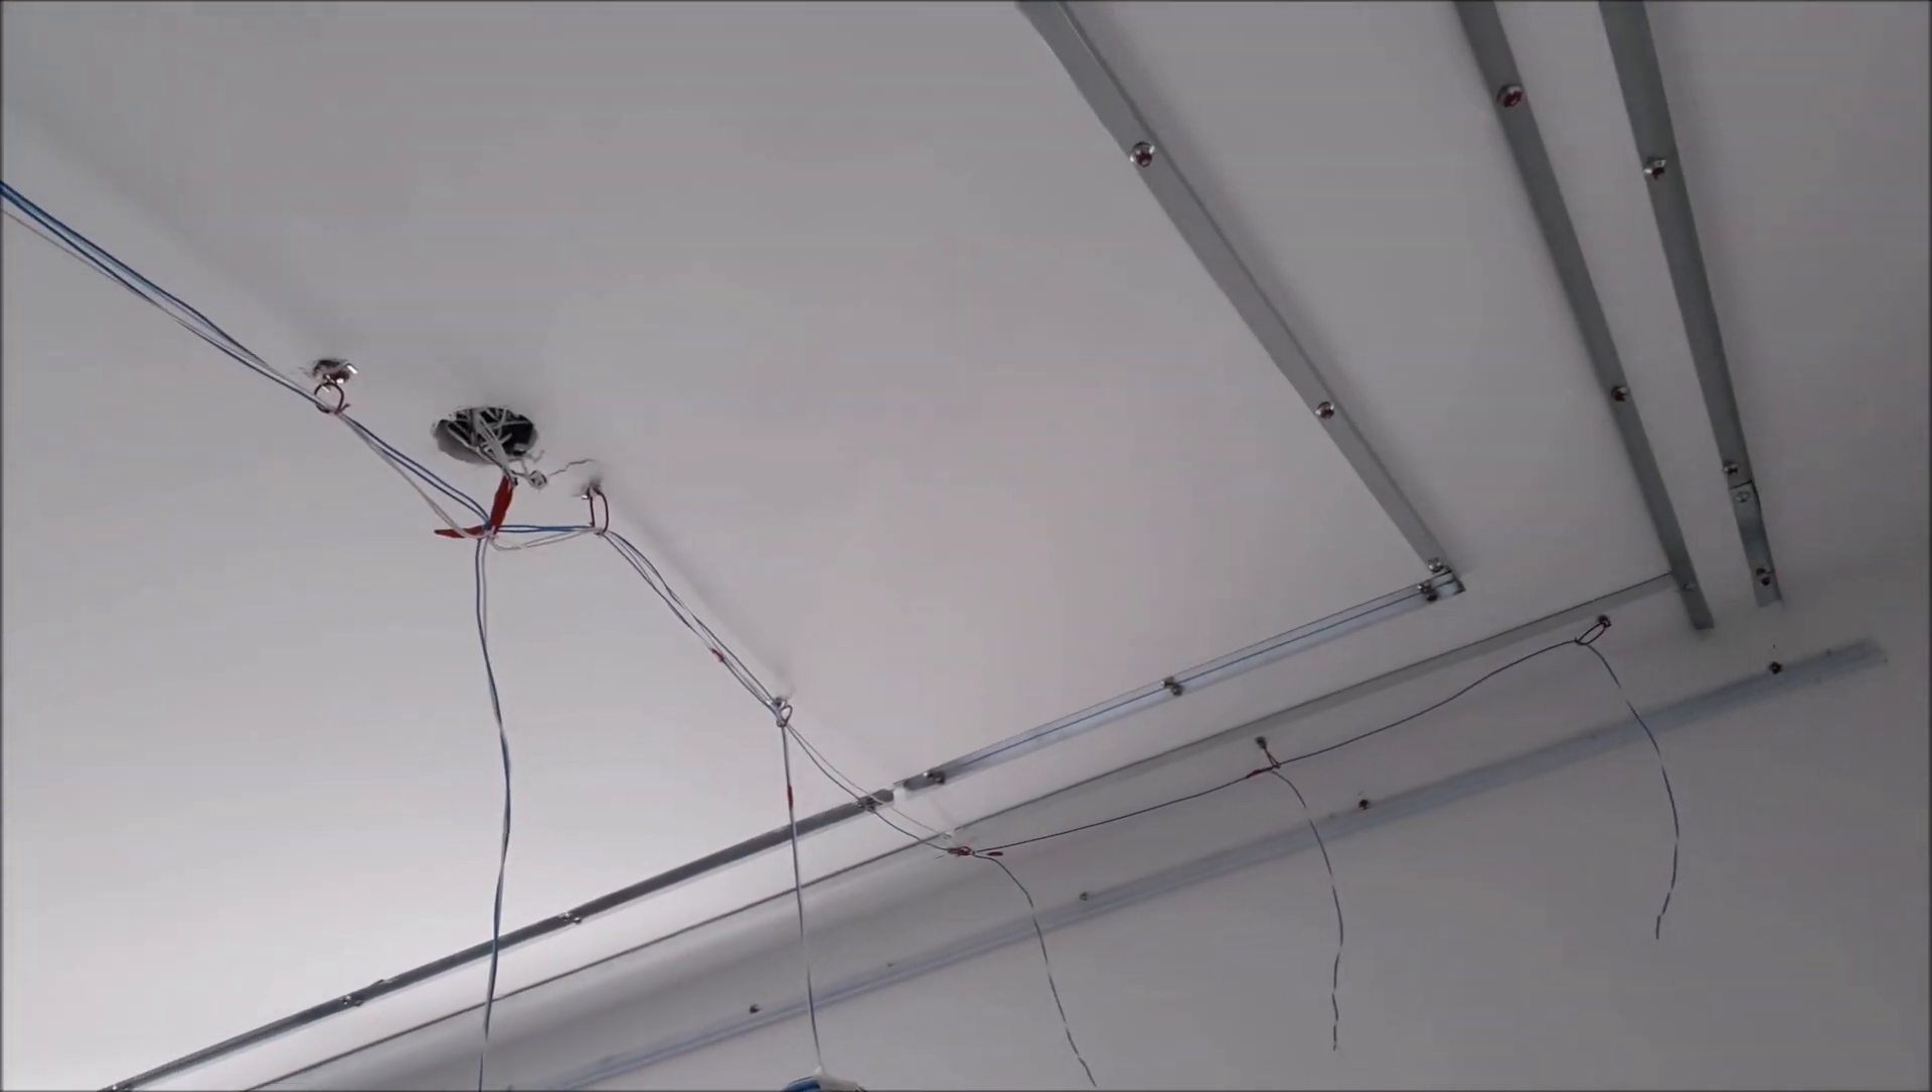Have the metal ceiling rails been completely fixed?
Yes.